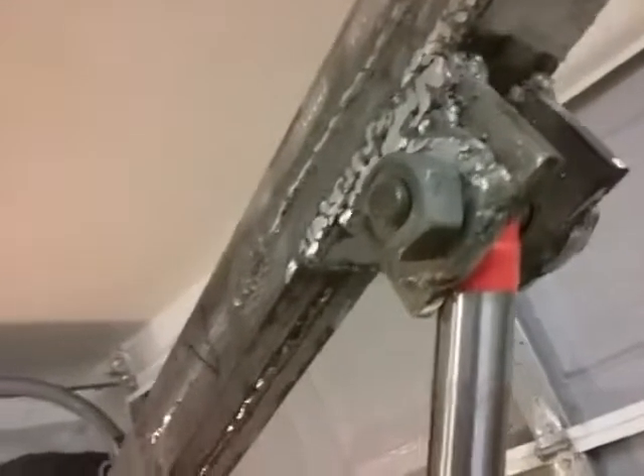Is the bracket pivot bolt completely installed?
Yes.